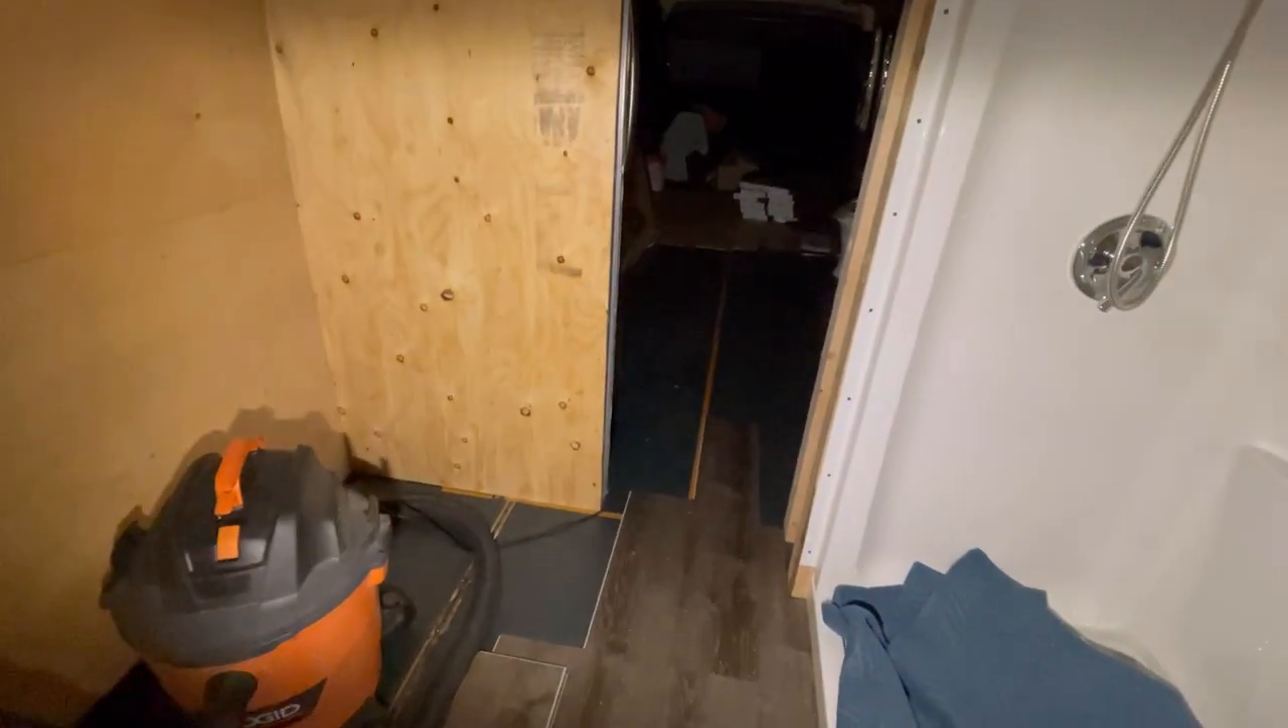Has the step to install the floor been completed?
No.